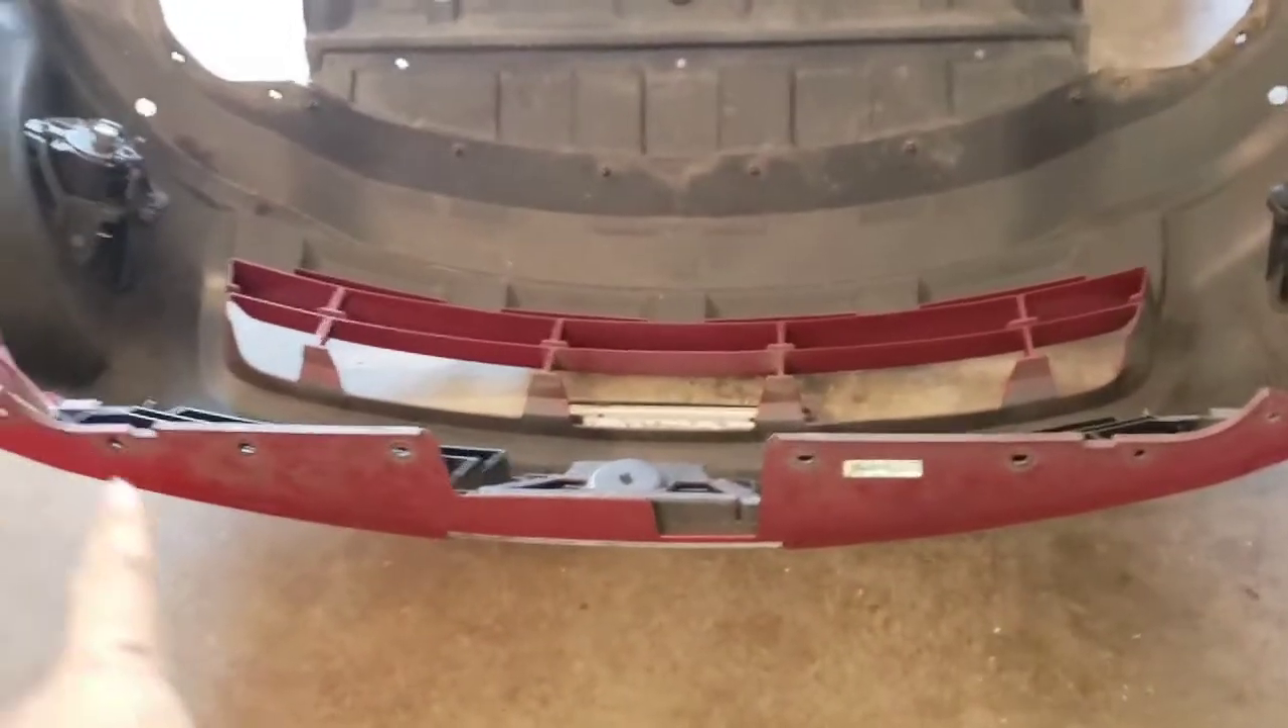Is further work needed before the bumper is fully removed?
No.